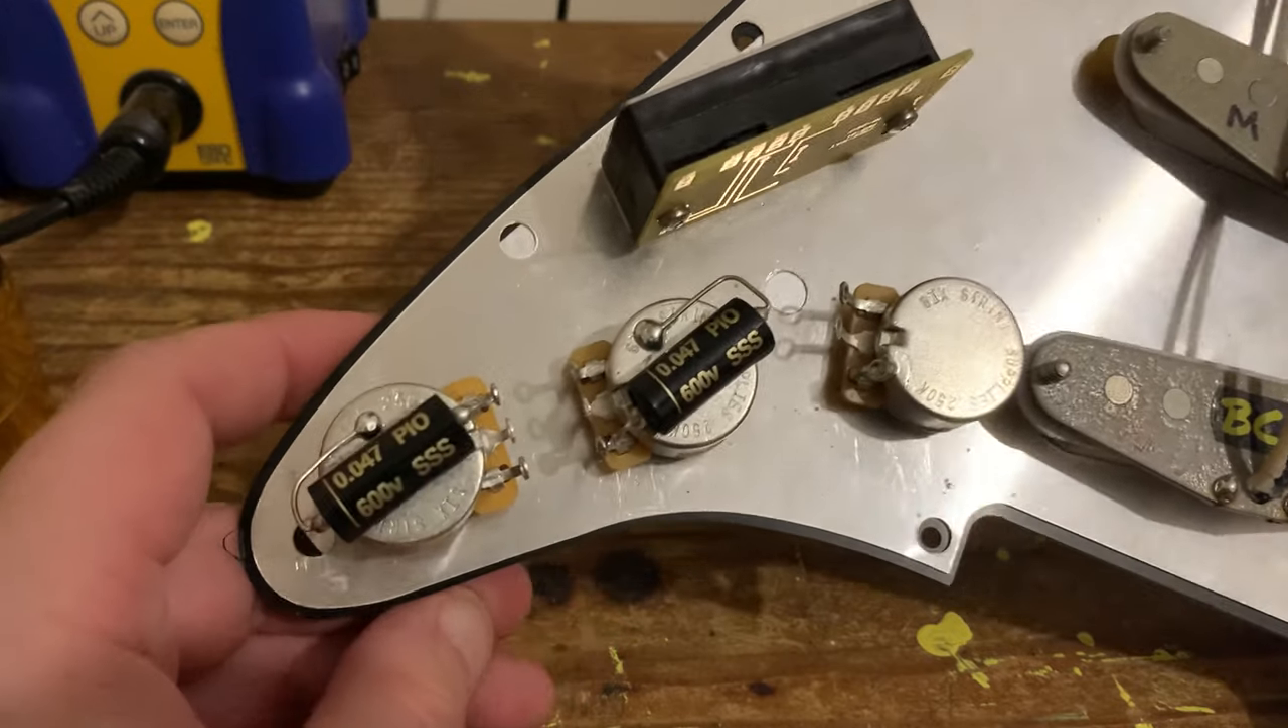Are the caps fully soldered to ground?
Yes.